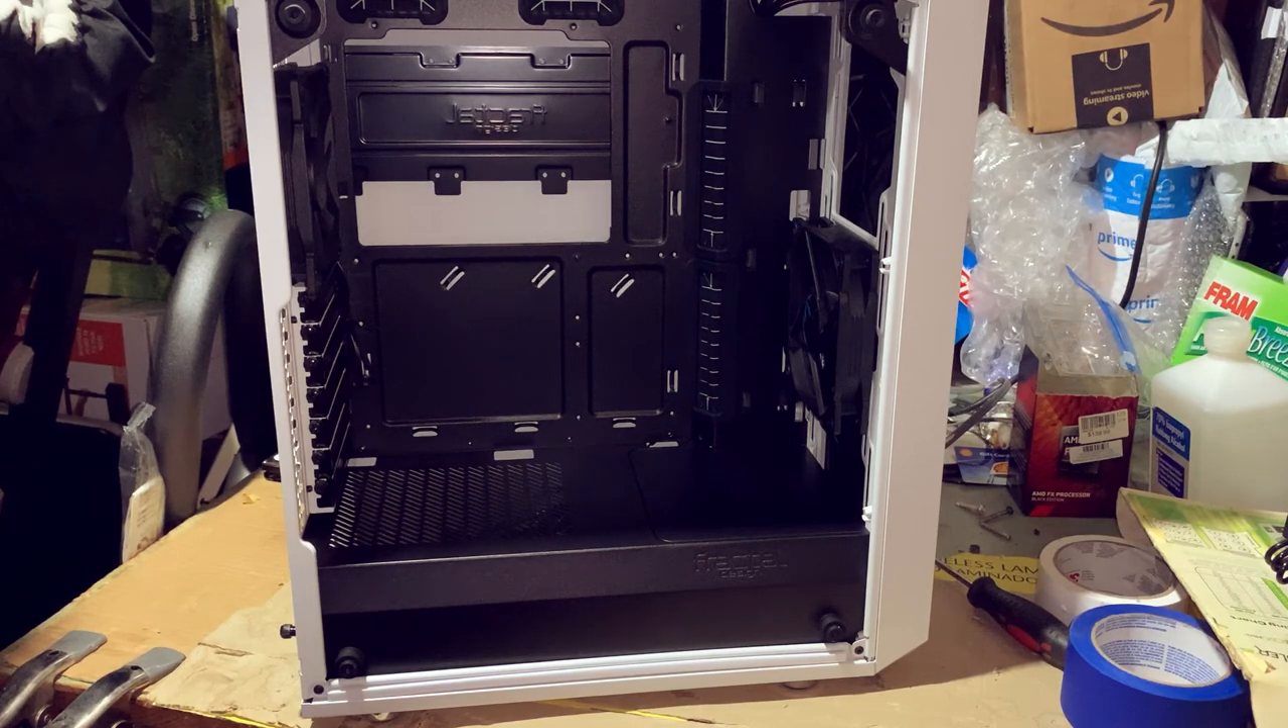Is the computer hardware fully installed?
No.